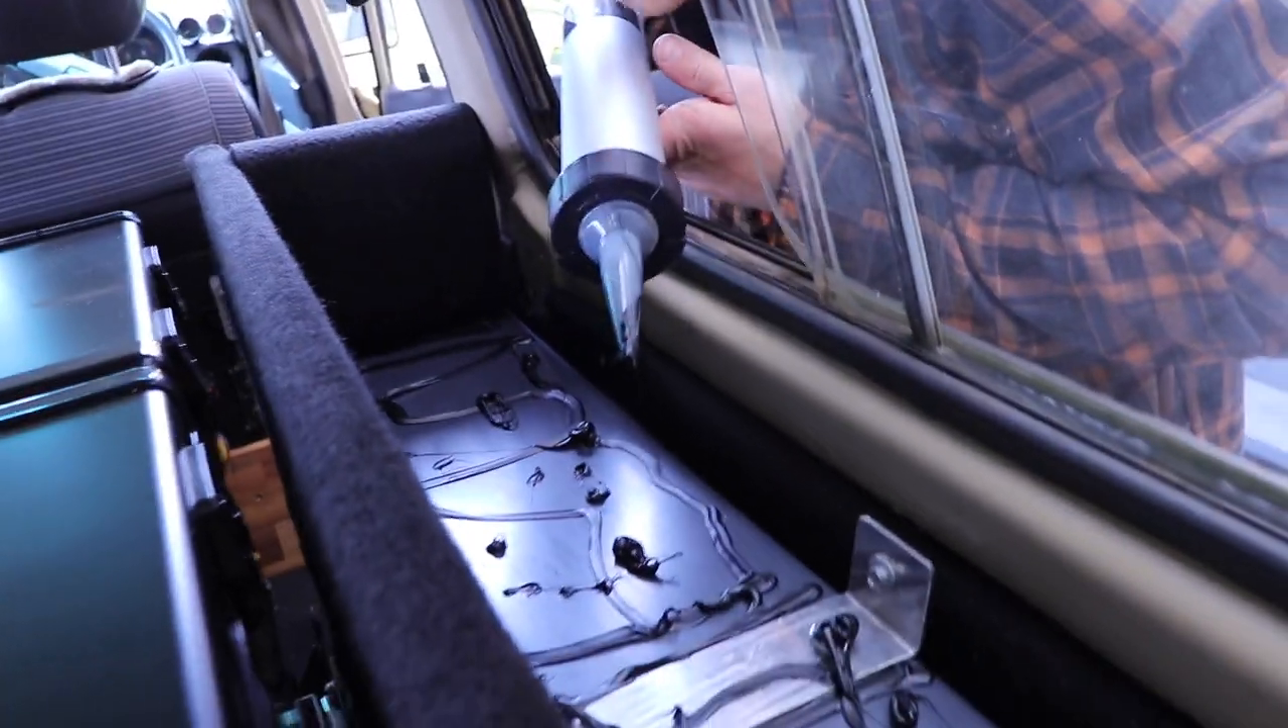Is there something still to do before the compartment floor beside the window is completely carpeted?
Yes.